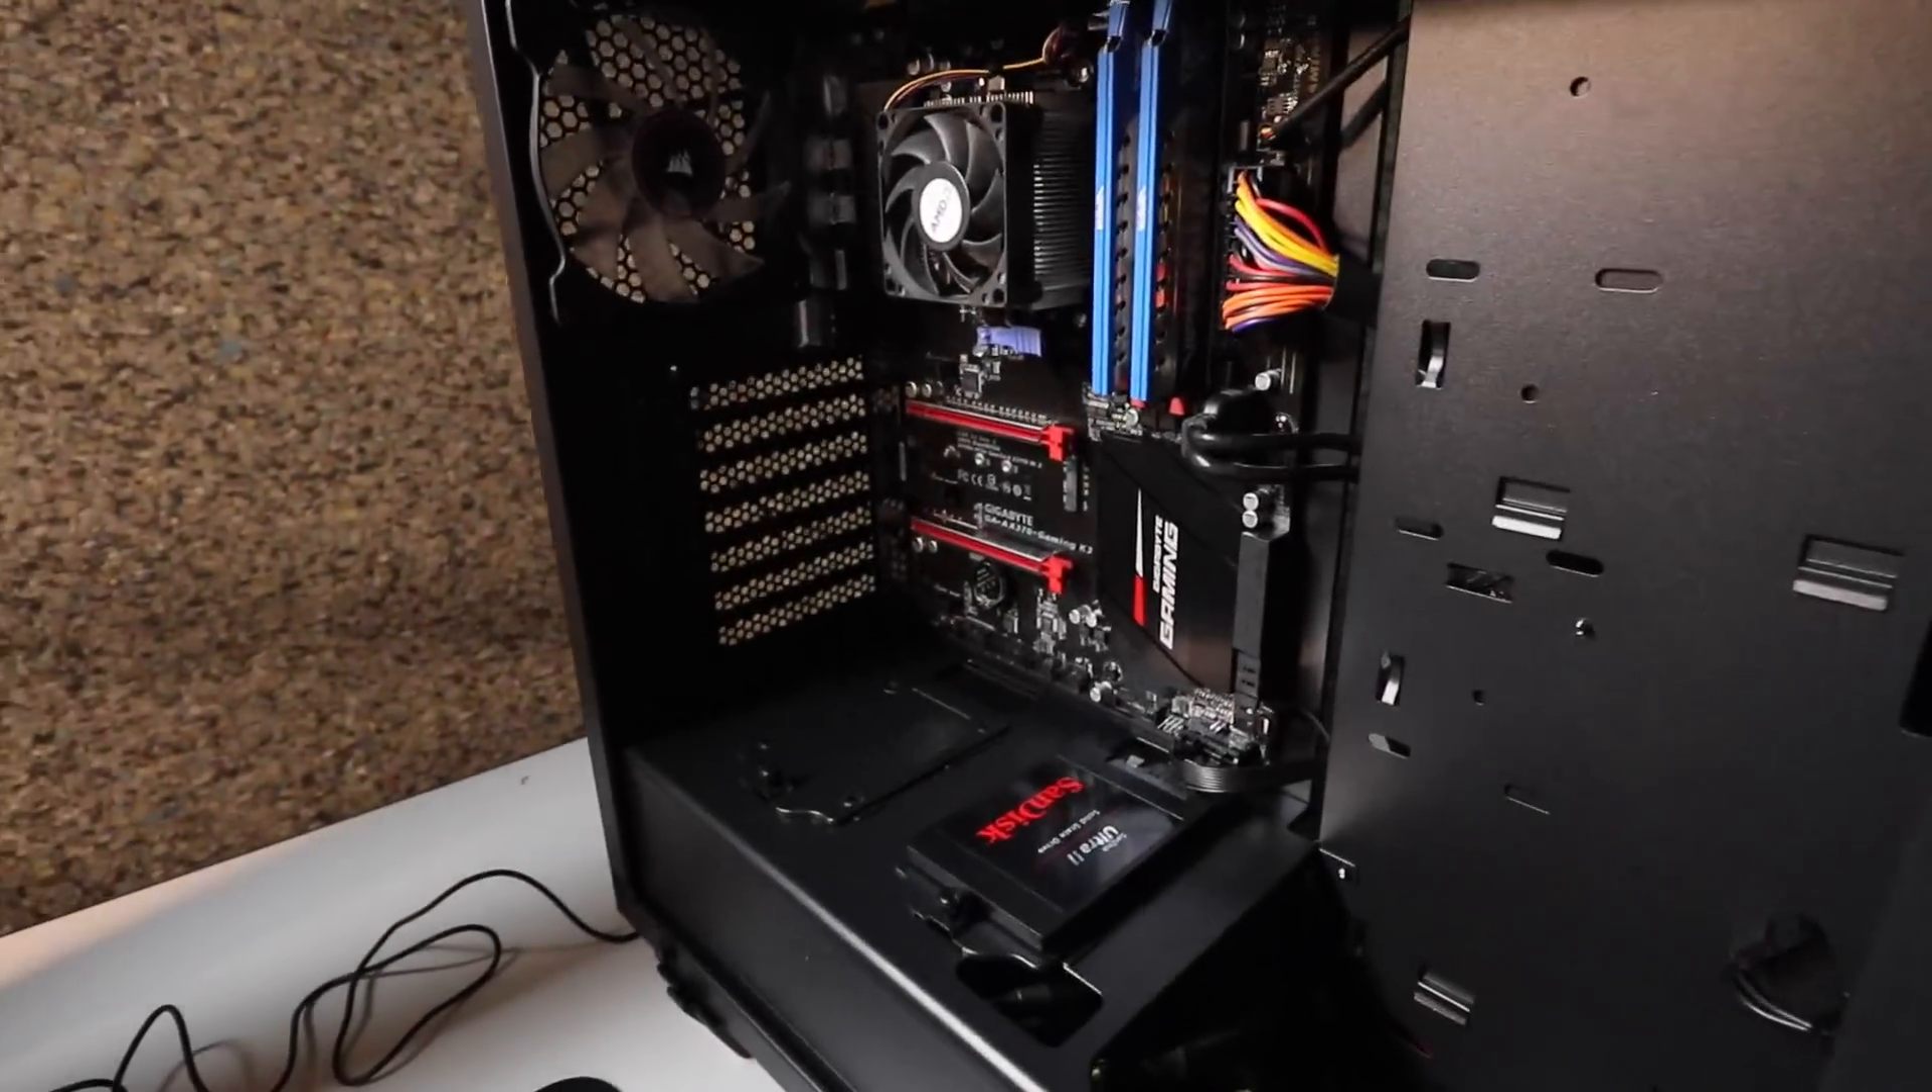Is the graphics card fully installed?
No.